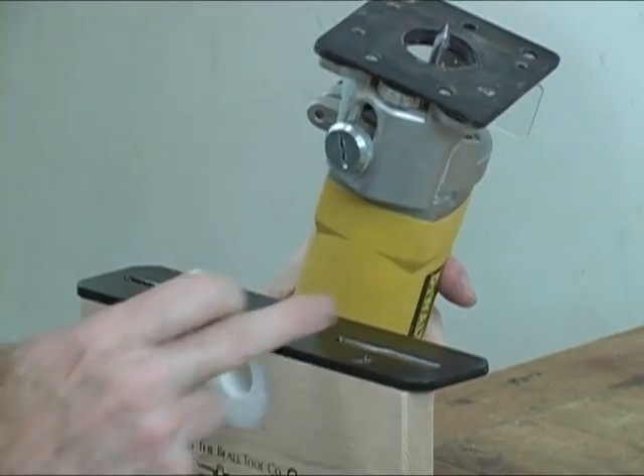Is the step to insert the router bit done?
Yes.